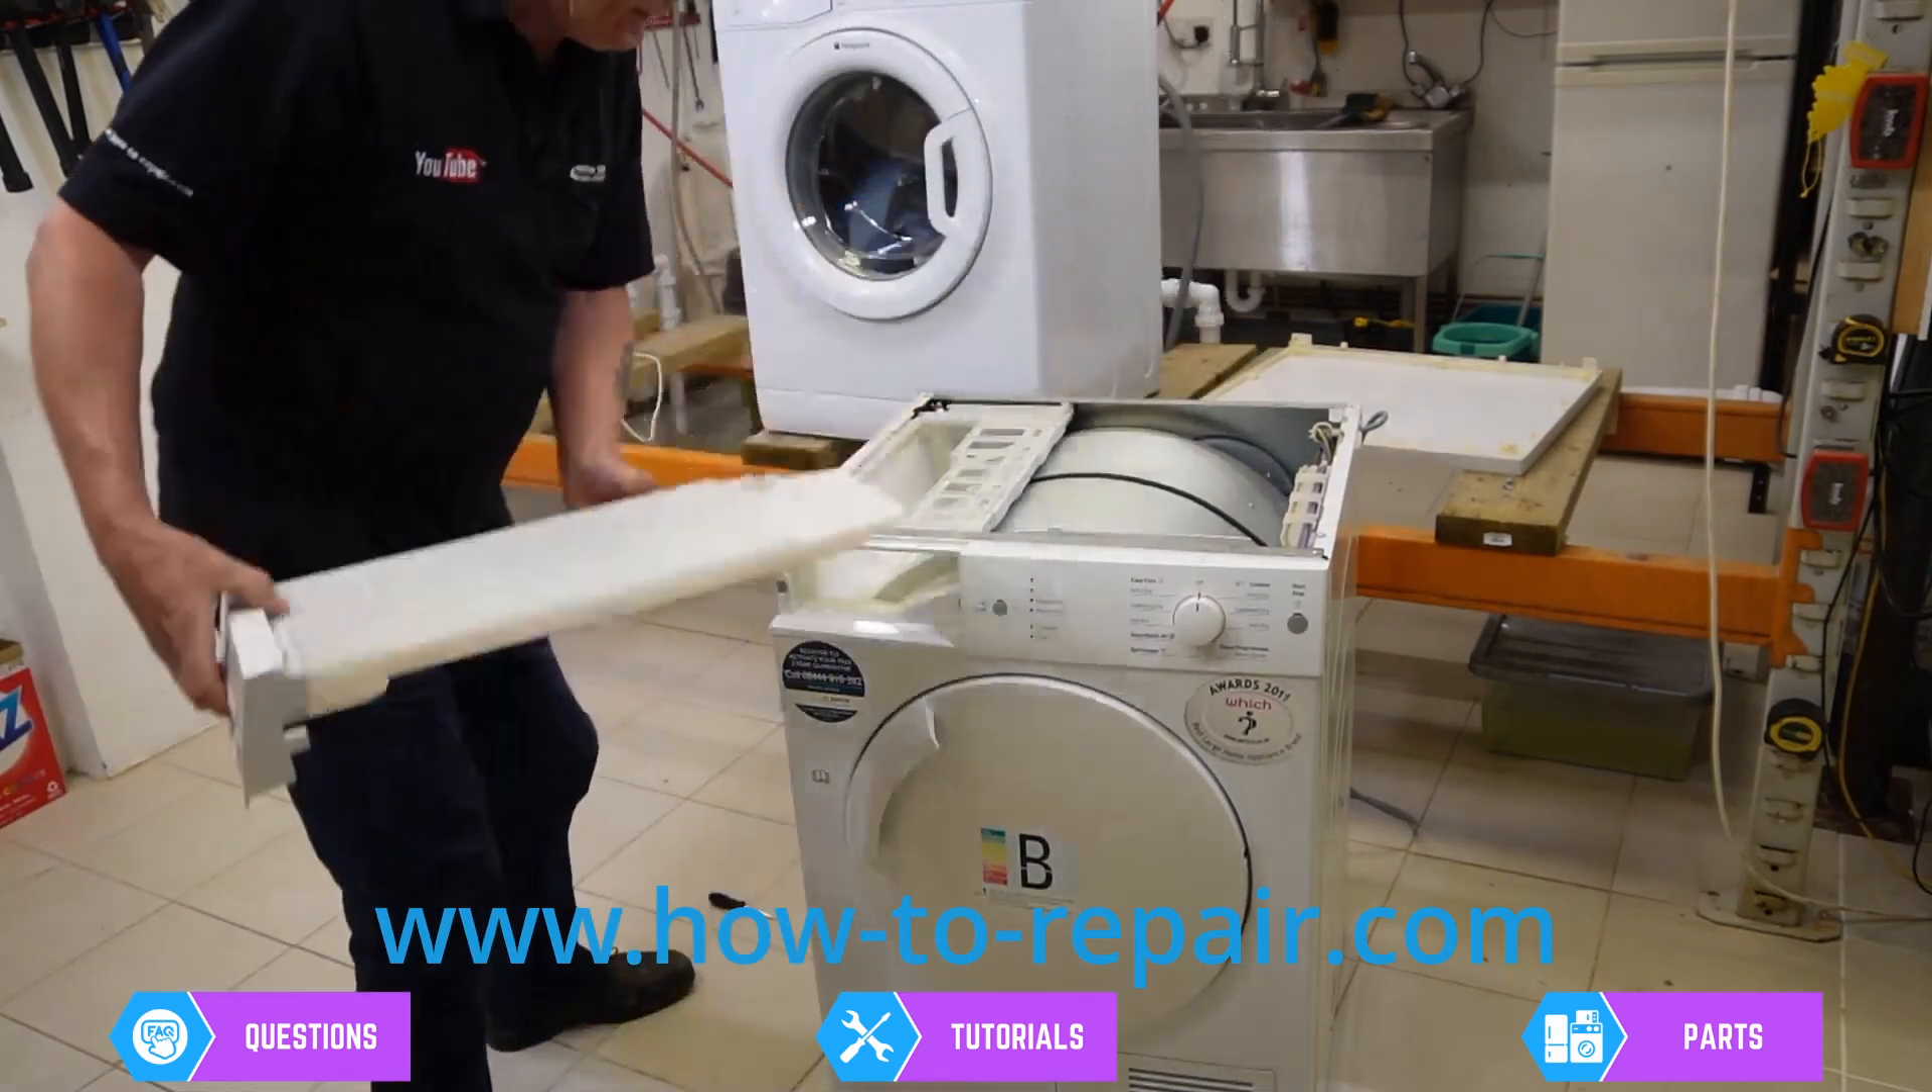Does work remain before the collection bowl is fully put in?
Yes.